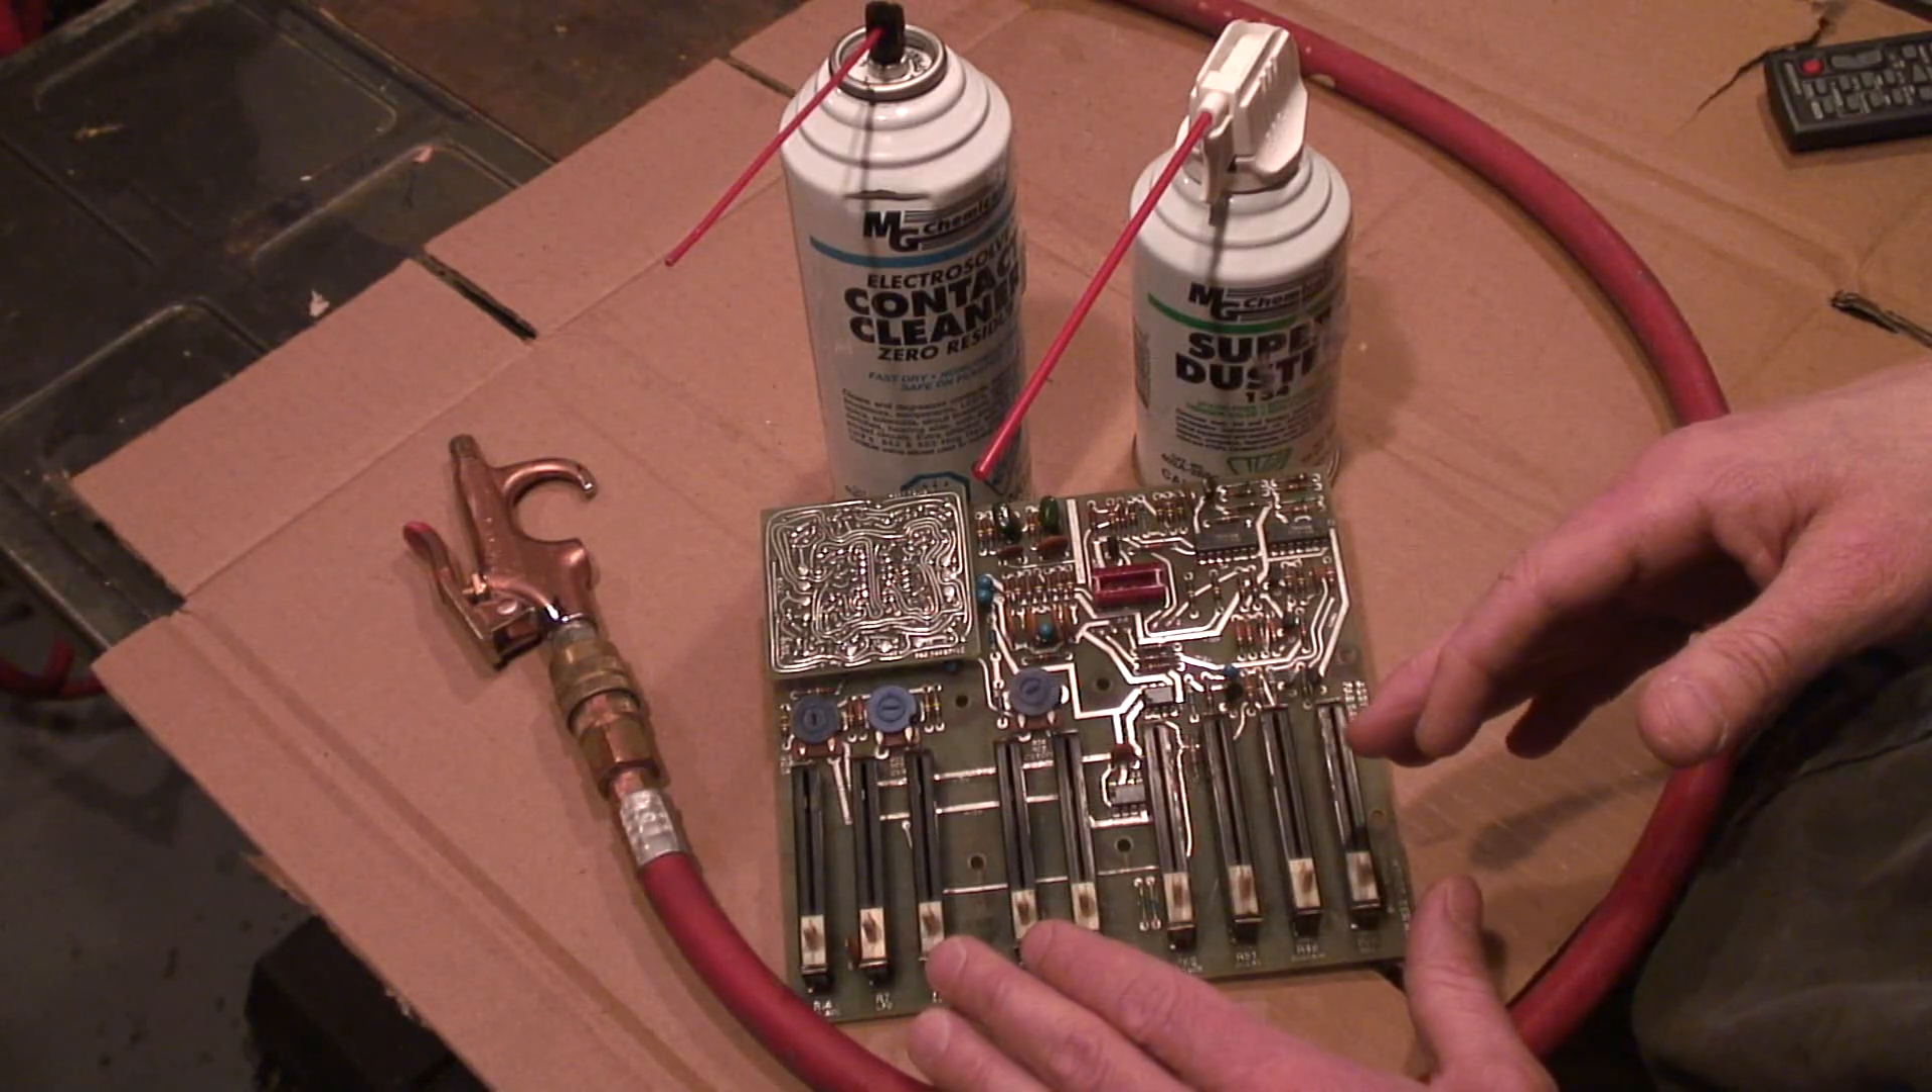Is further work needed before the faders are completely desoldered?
Yes.